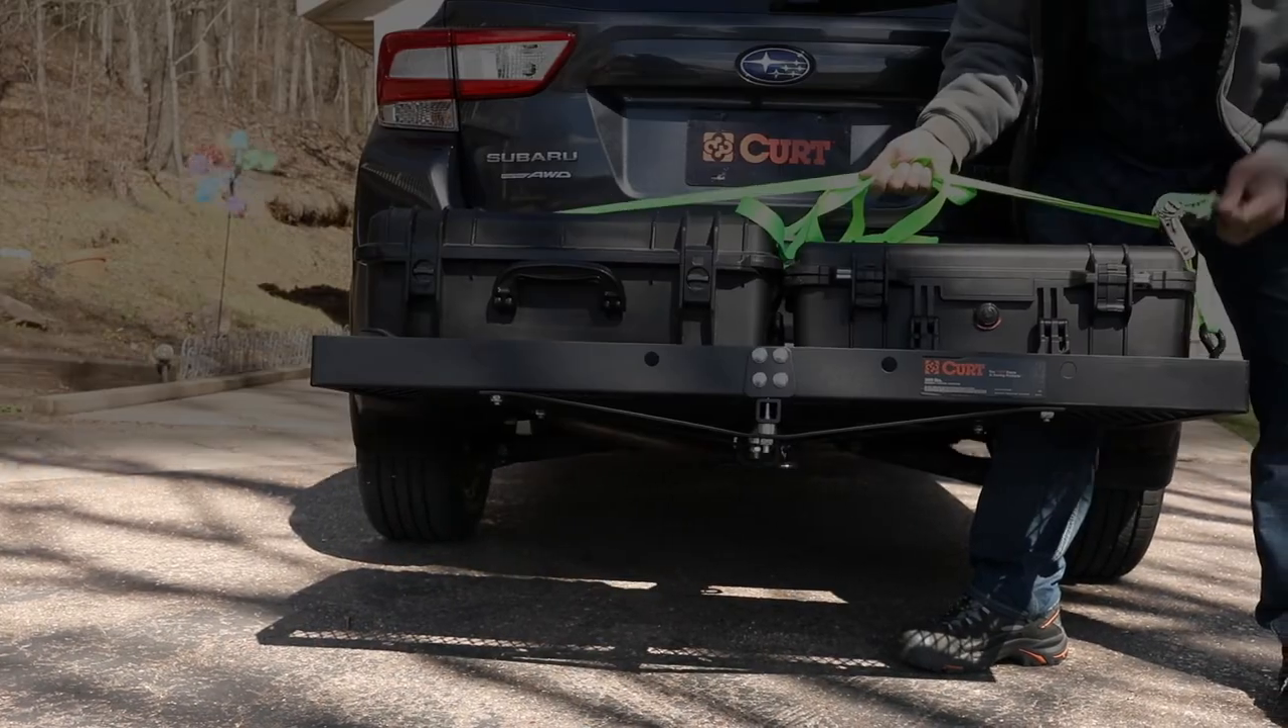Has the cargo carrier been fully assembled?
Yes.